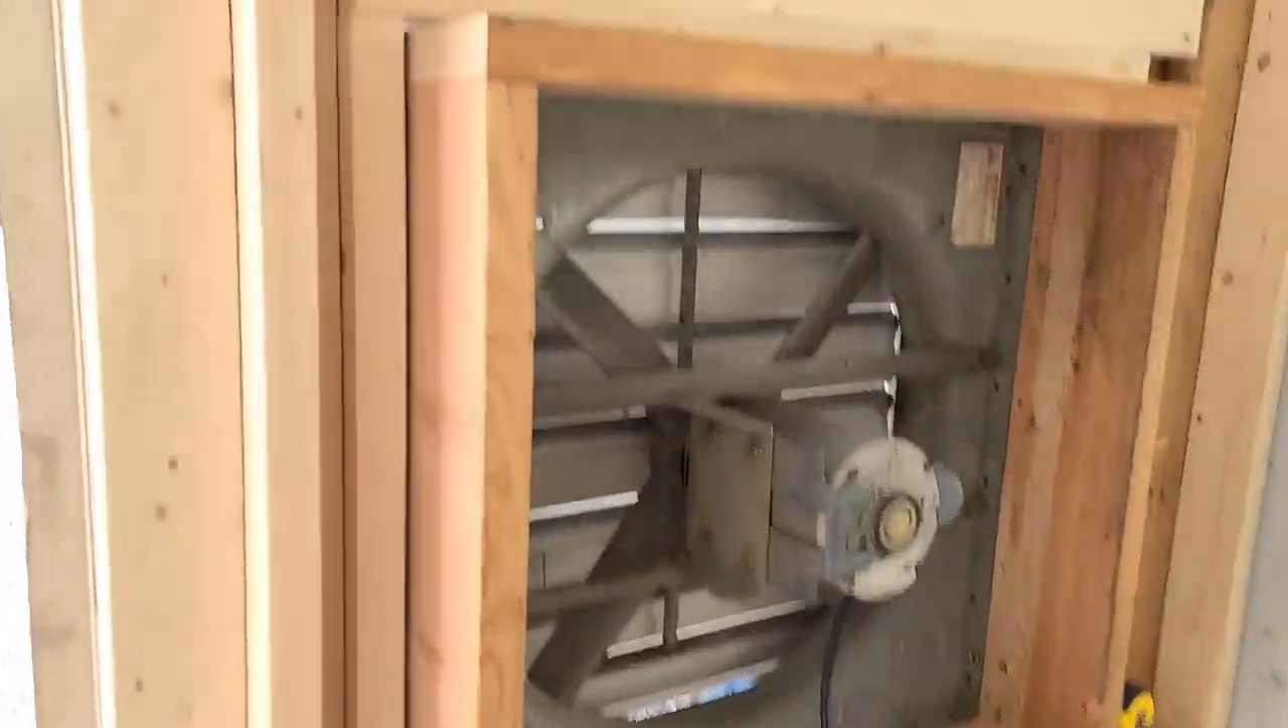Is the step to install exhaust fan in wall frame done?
Yes.